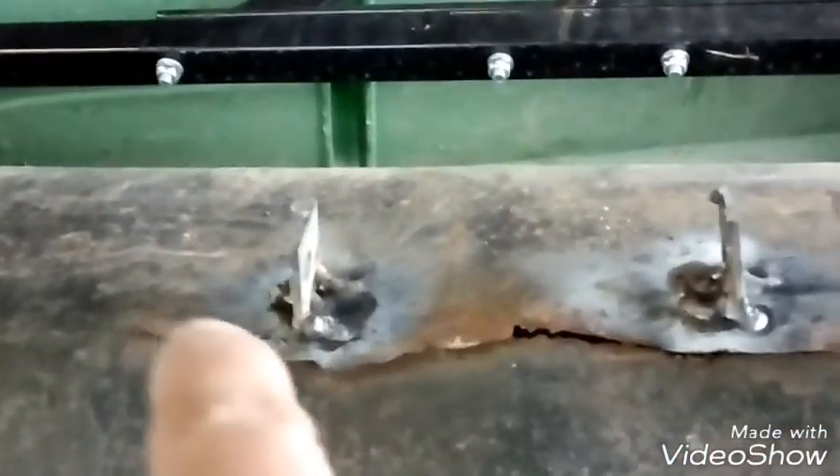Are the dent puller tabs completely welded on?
Yes.